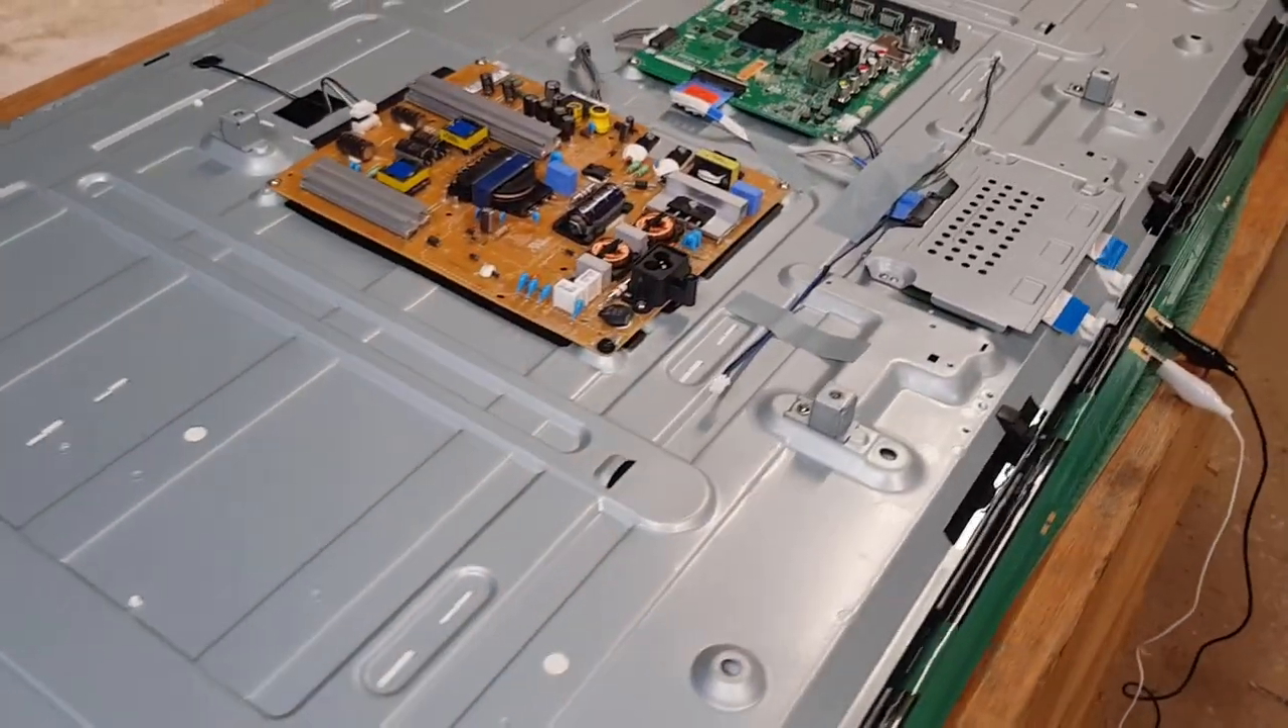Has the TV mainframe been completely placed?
Yes.